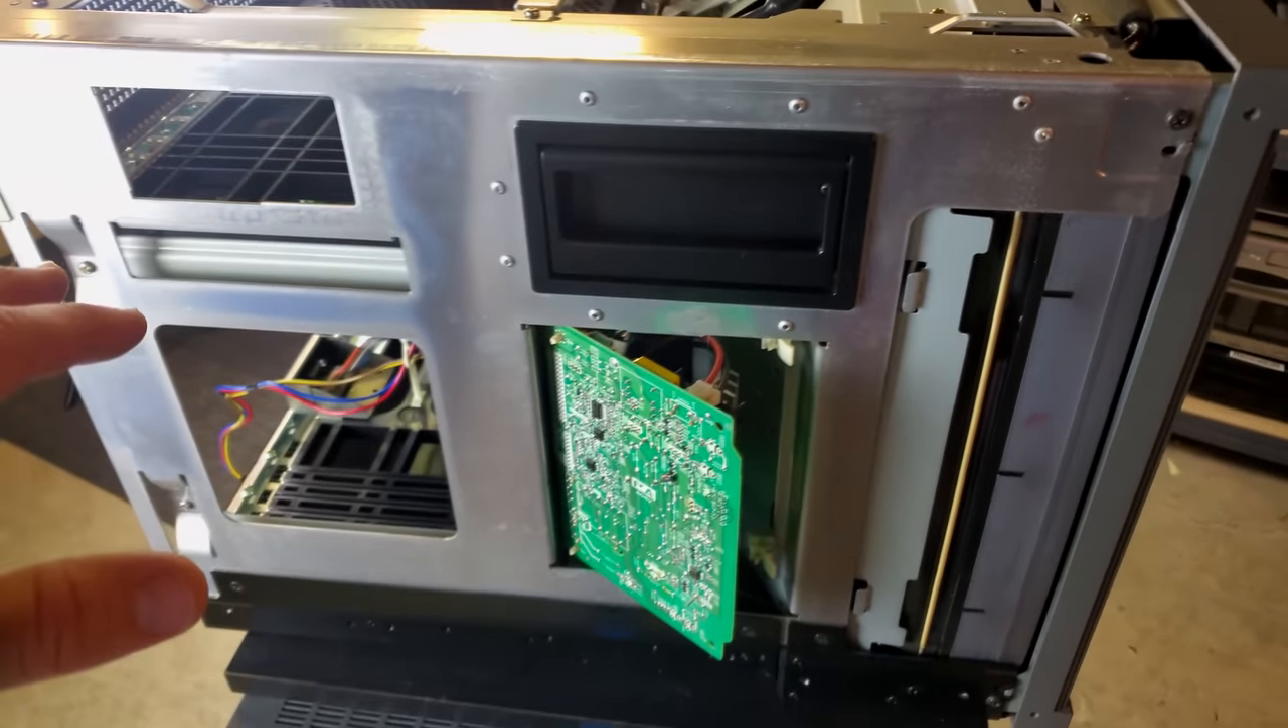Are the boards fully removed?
No.